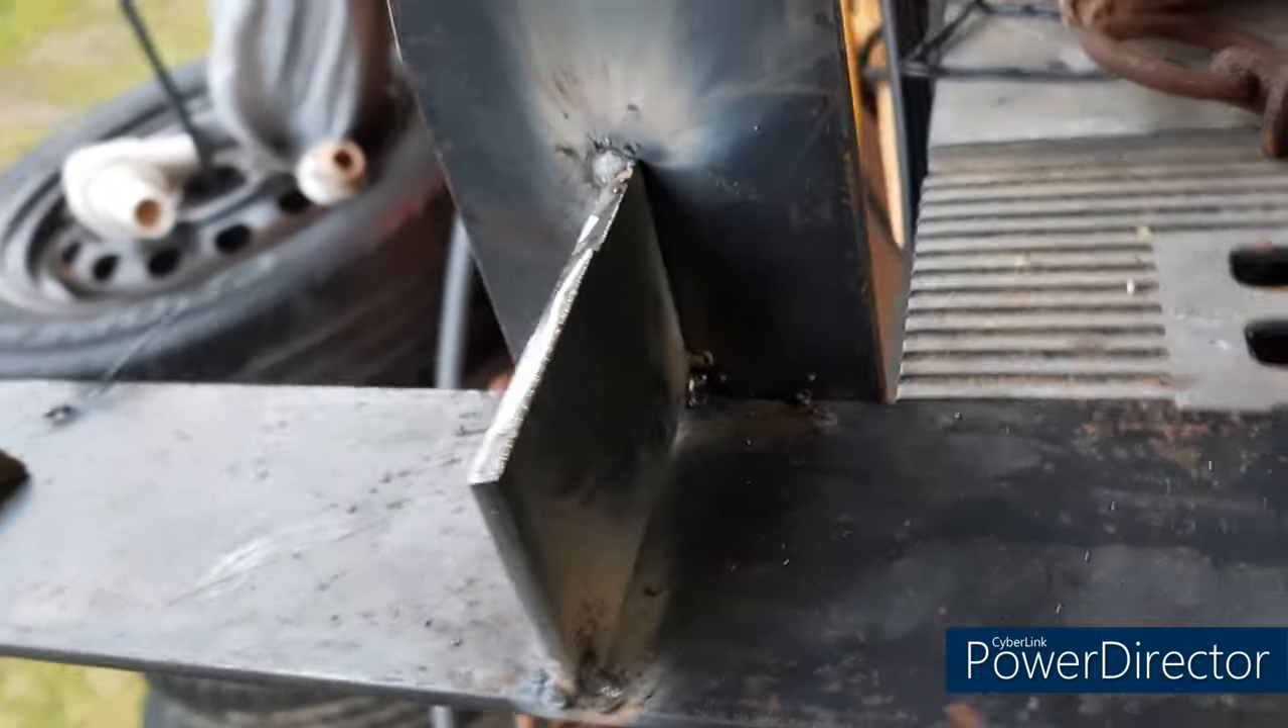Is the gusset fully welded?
No.